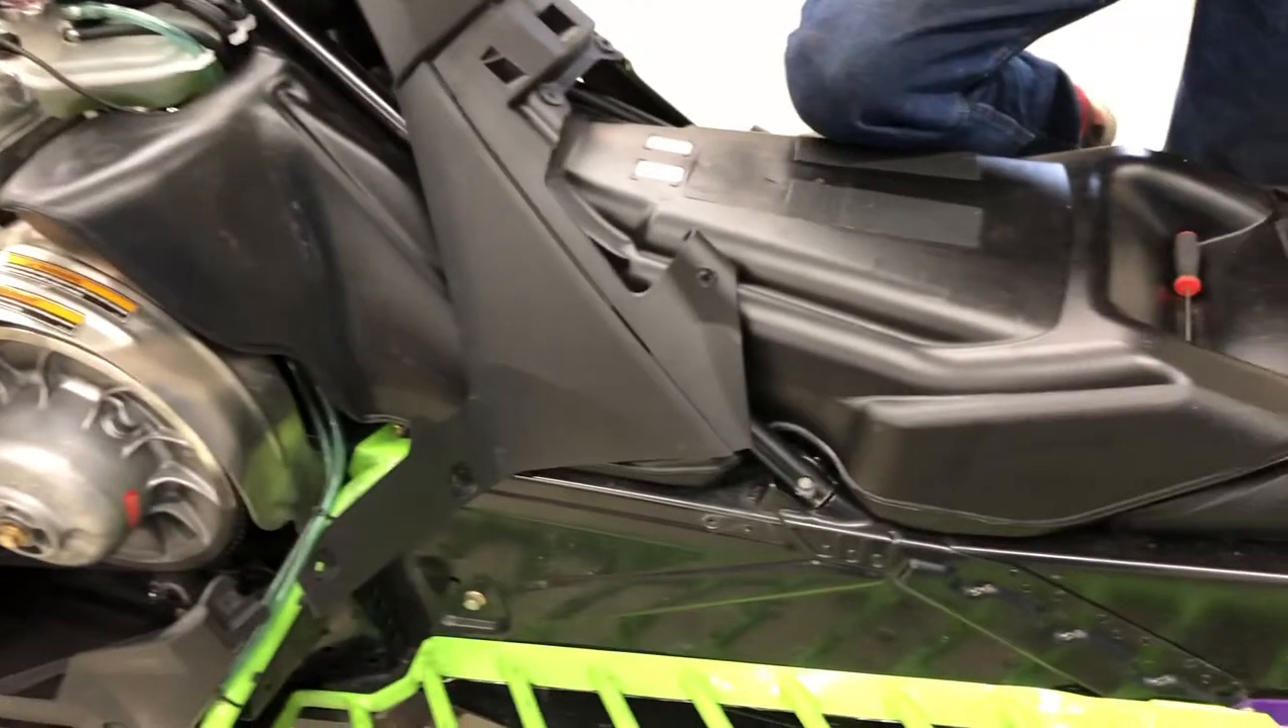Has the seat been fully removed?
Yes.